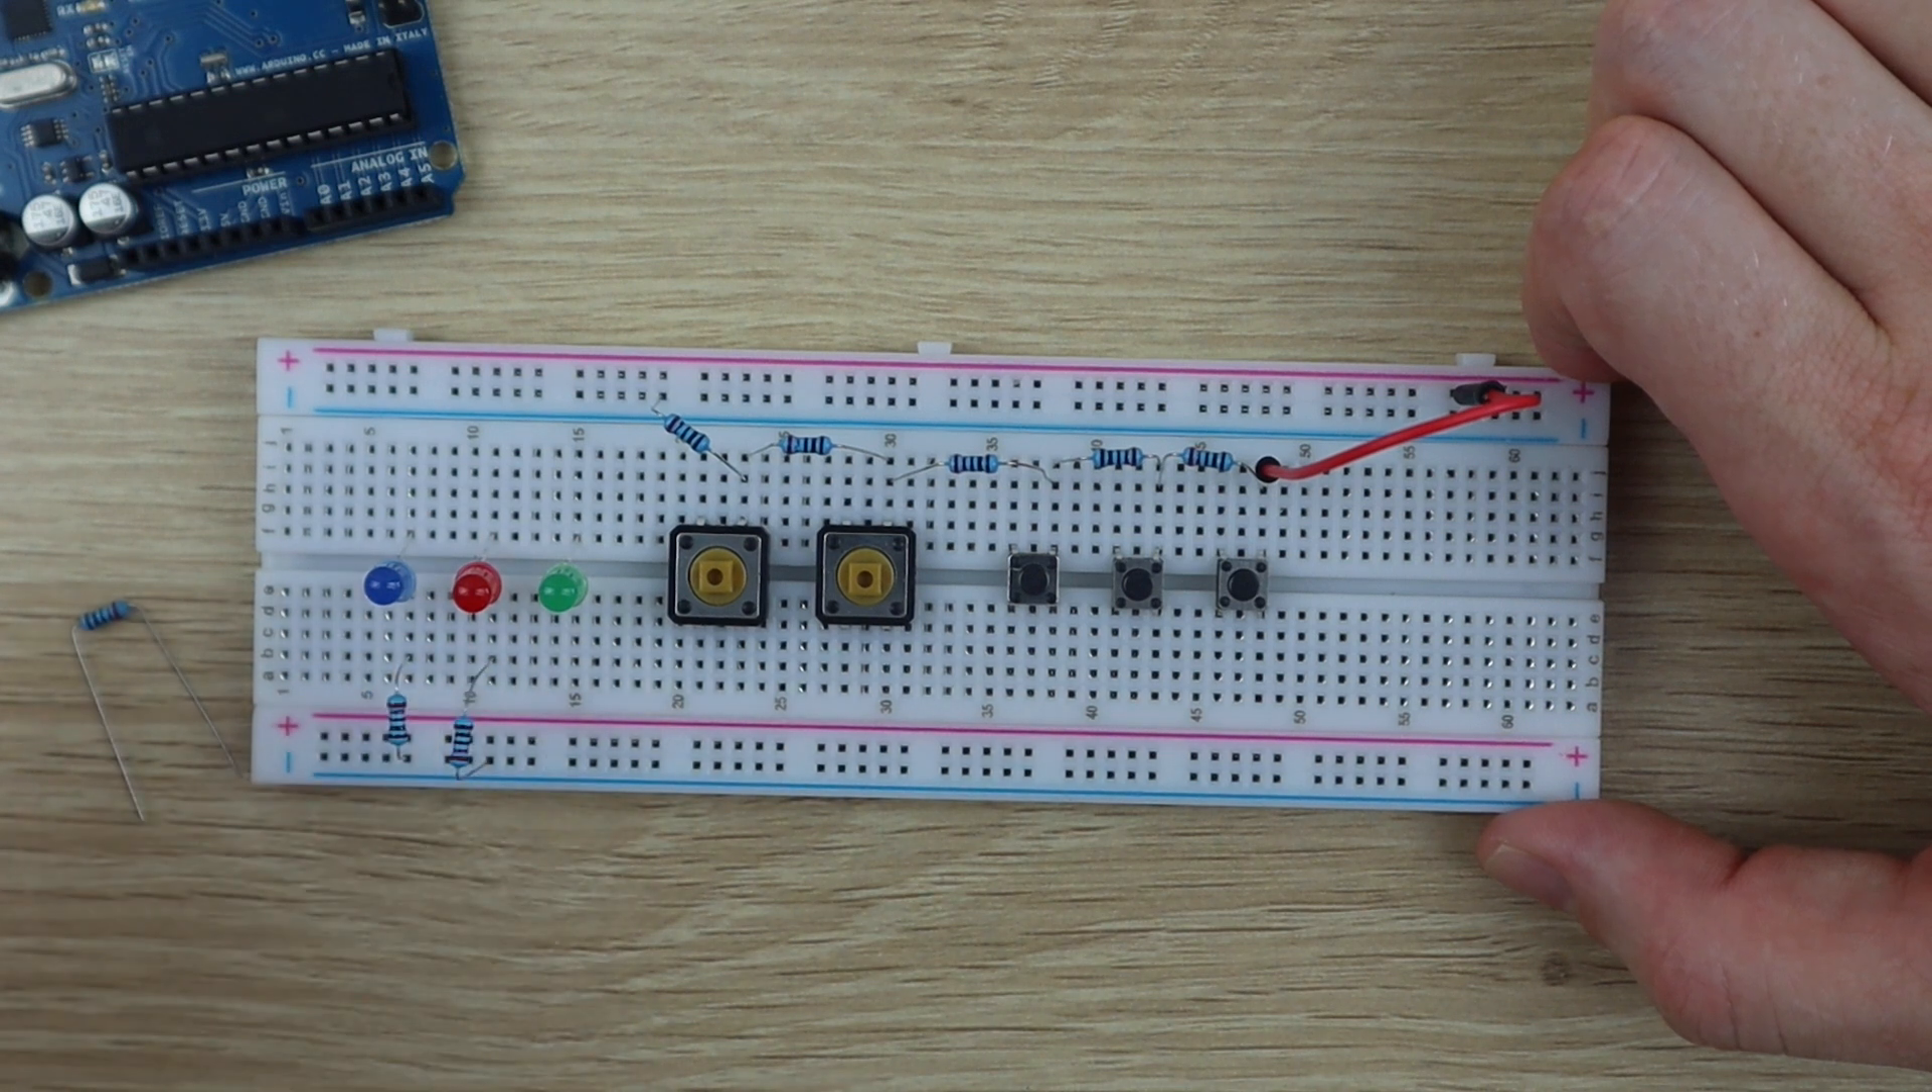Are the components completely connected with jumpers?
No.